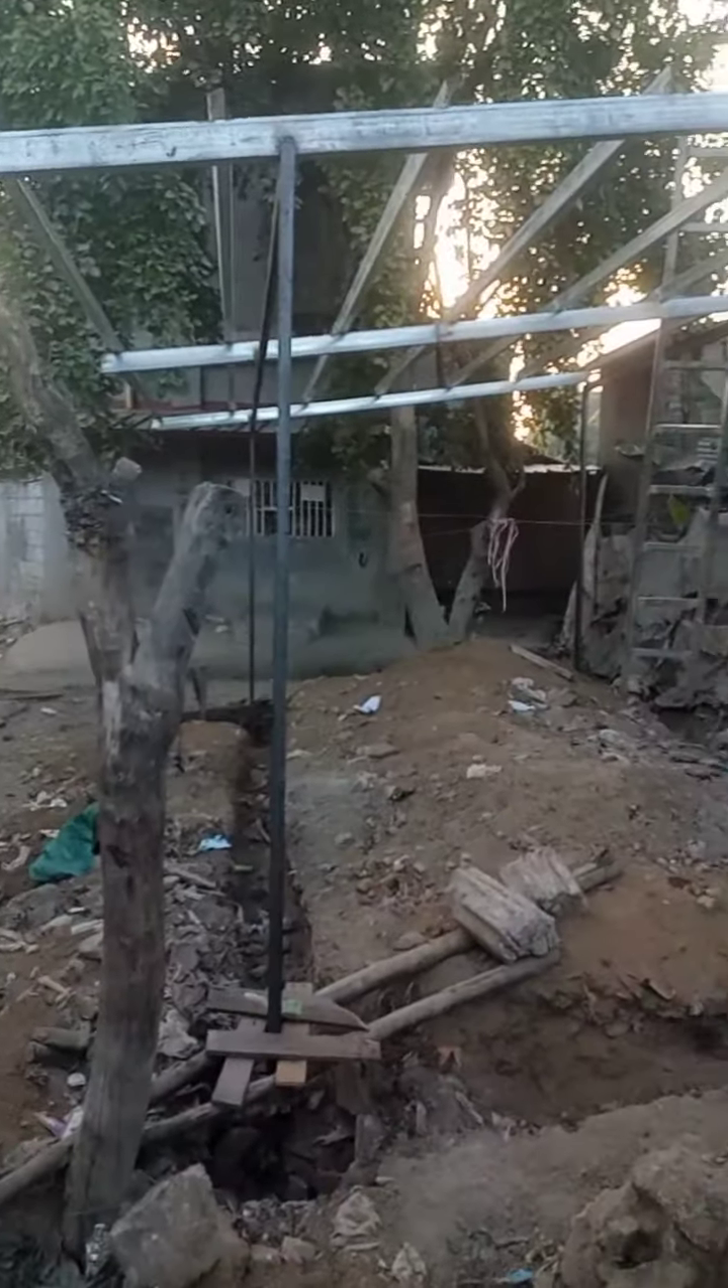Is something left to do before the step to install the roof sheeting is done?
Yes.